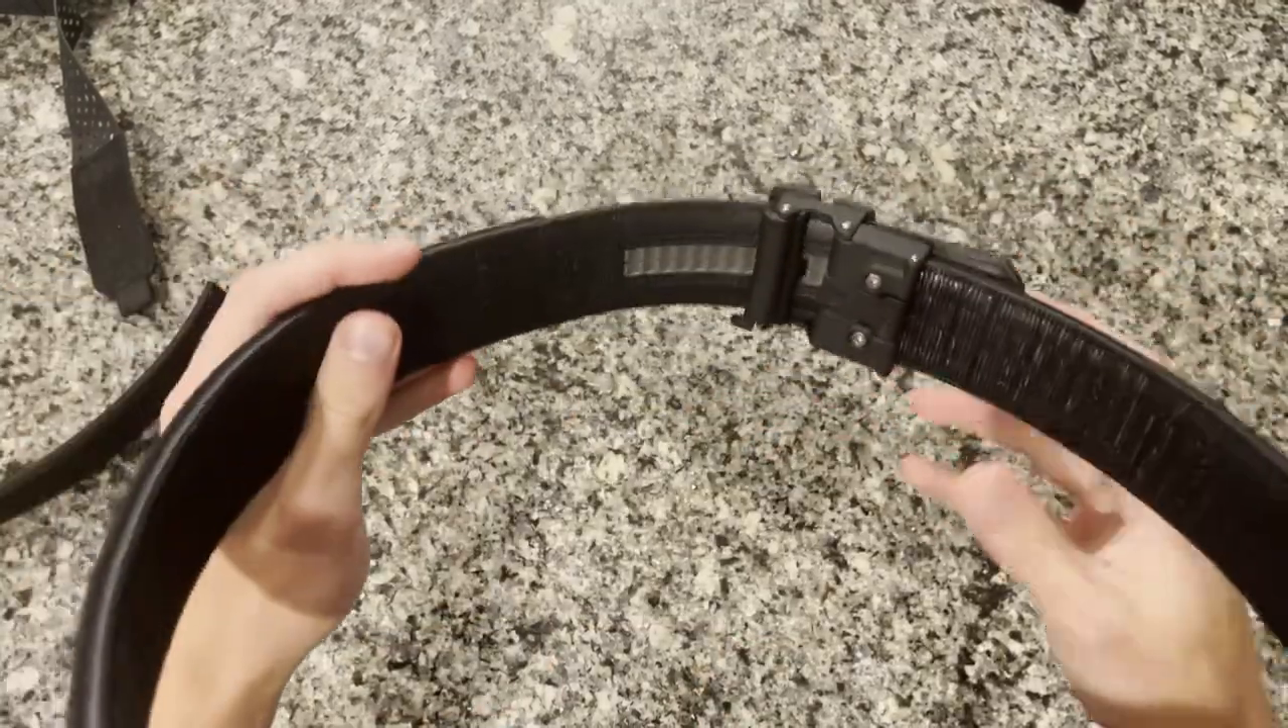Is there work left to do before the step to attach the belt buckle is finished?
No.